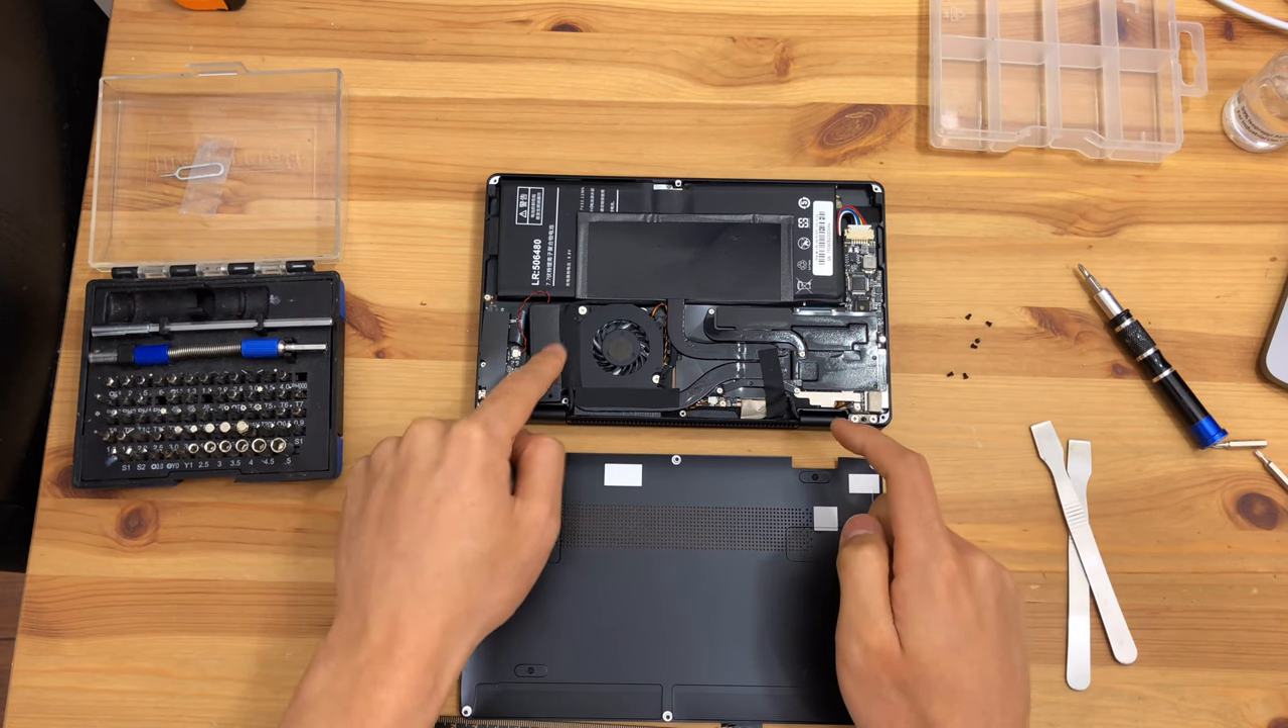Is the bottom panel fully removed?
Yes.